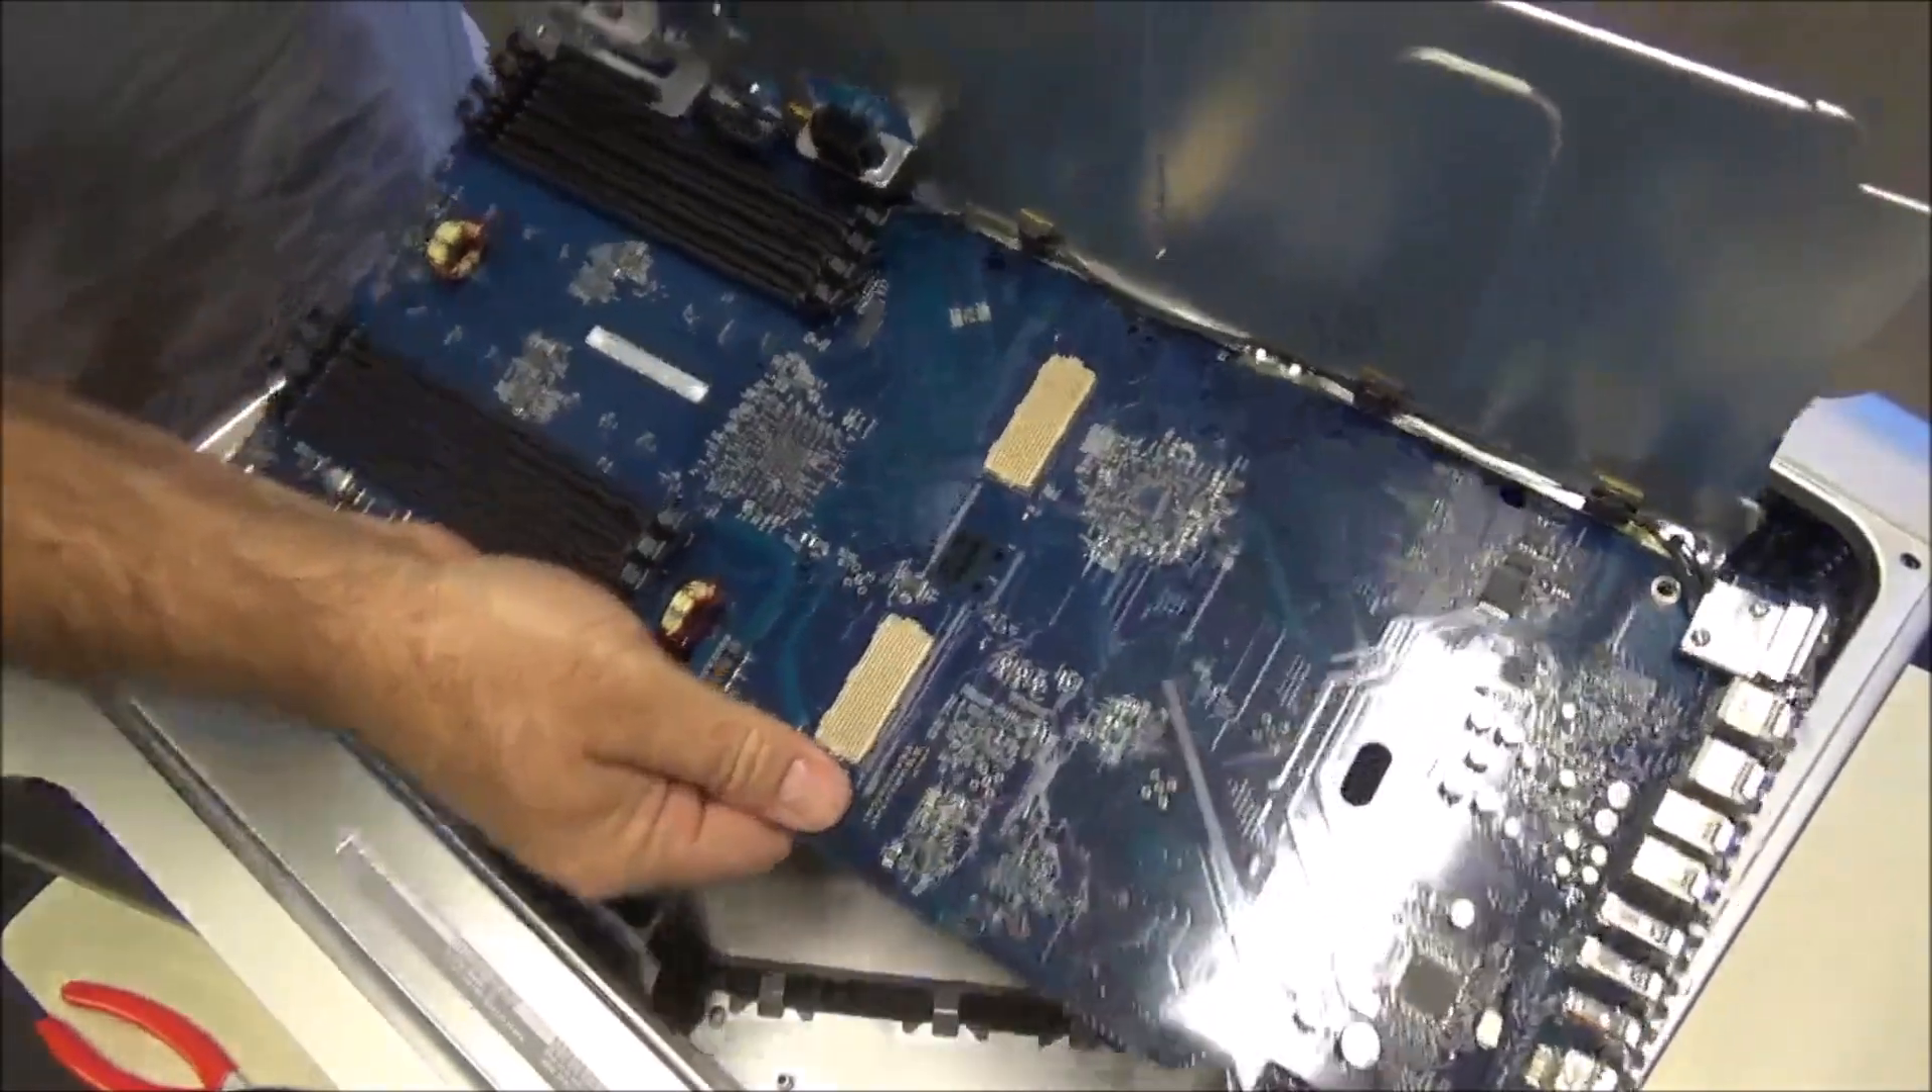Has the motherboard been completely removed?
No.